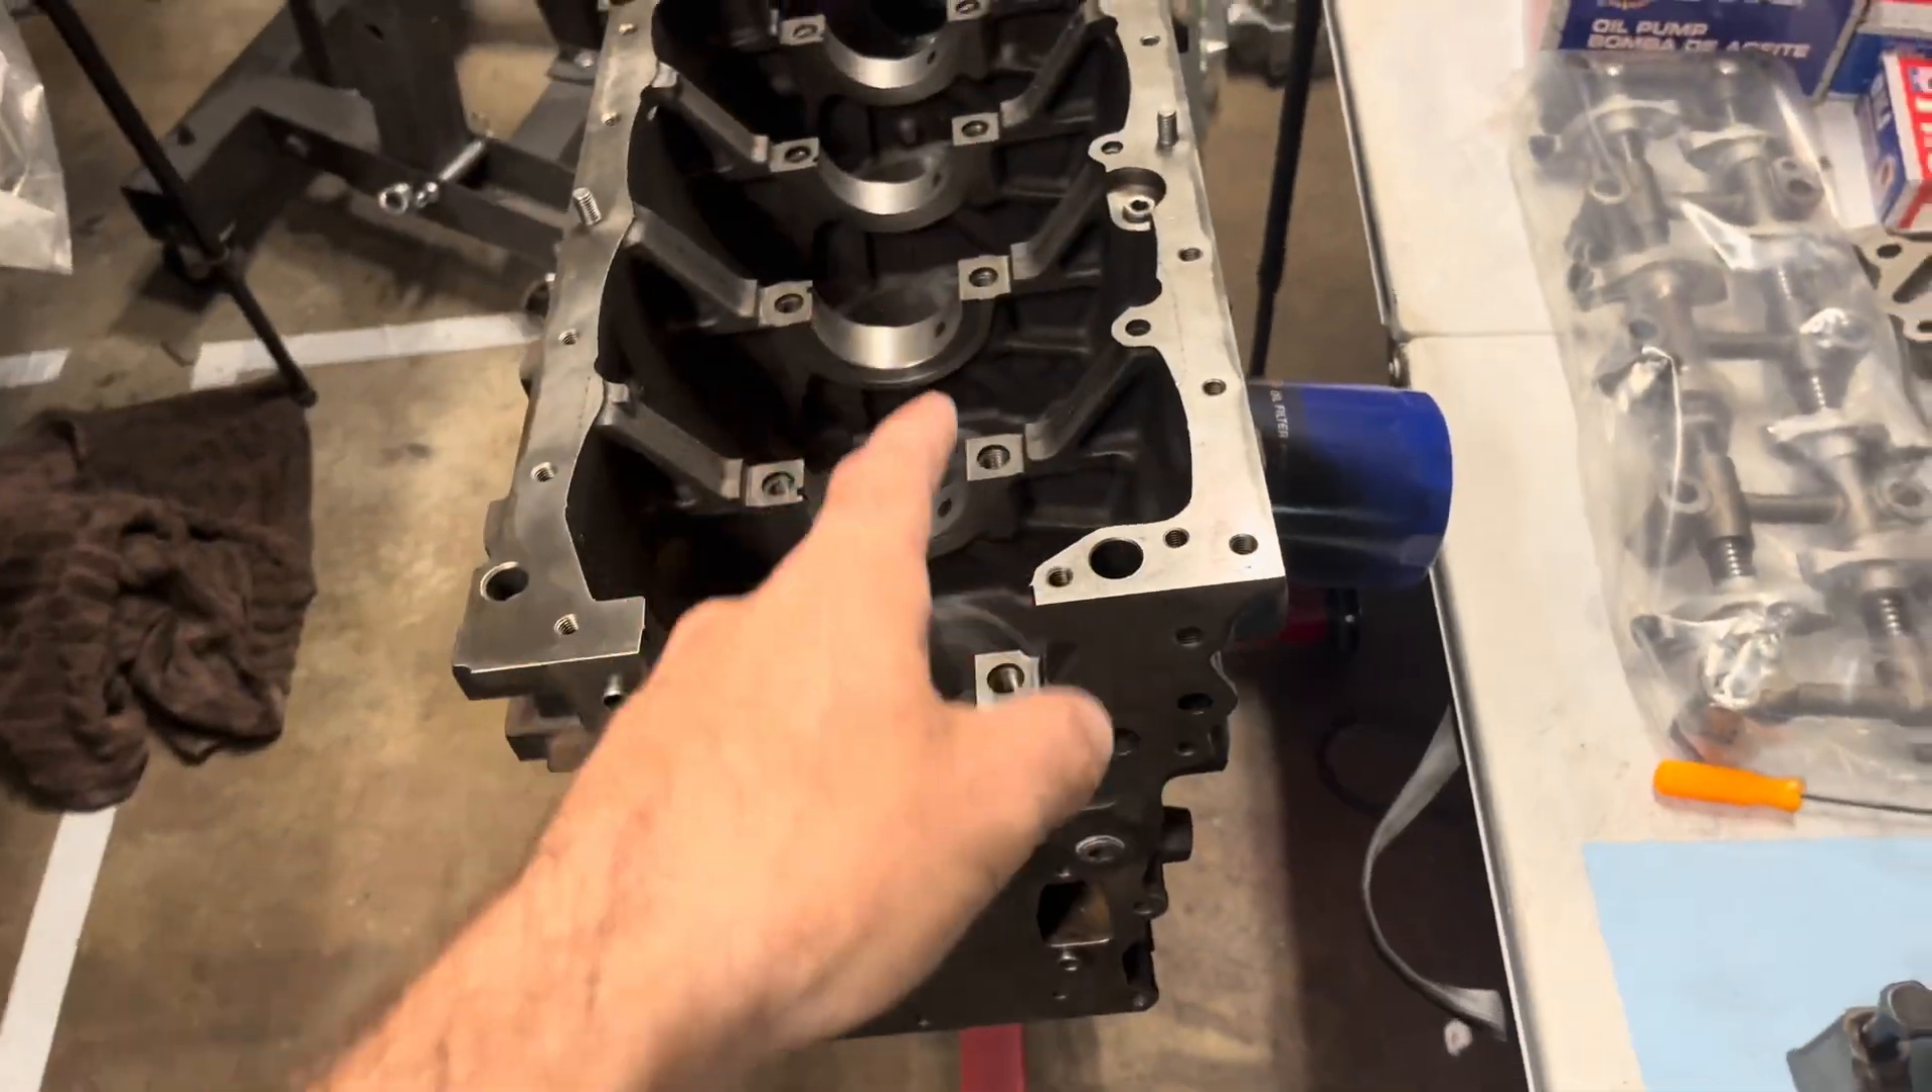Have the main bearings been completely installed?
No.